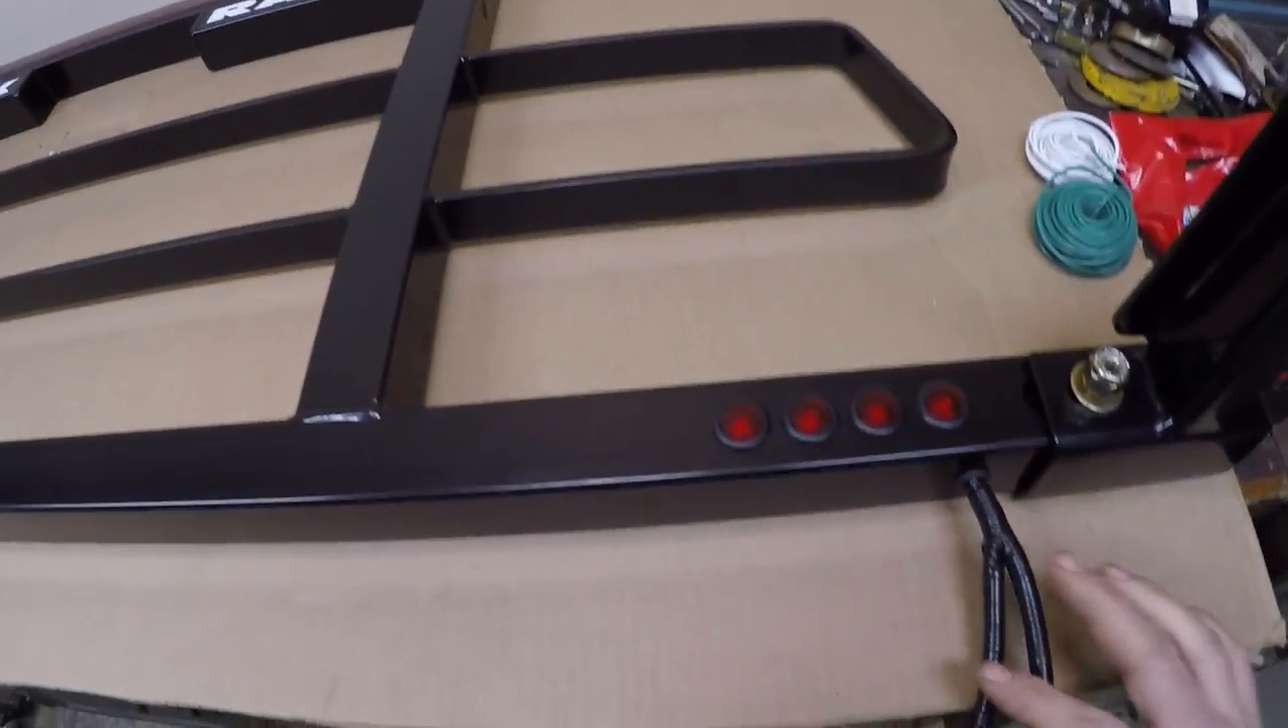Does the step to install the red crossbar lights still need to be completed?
No.